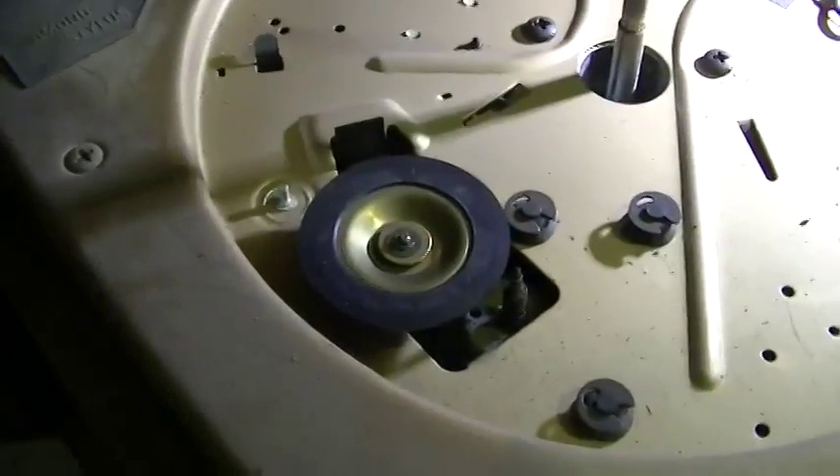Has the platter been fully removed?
Yes.